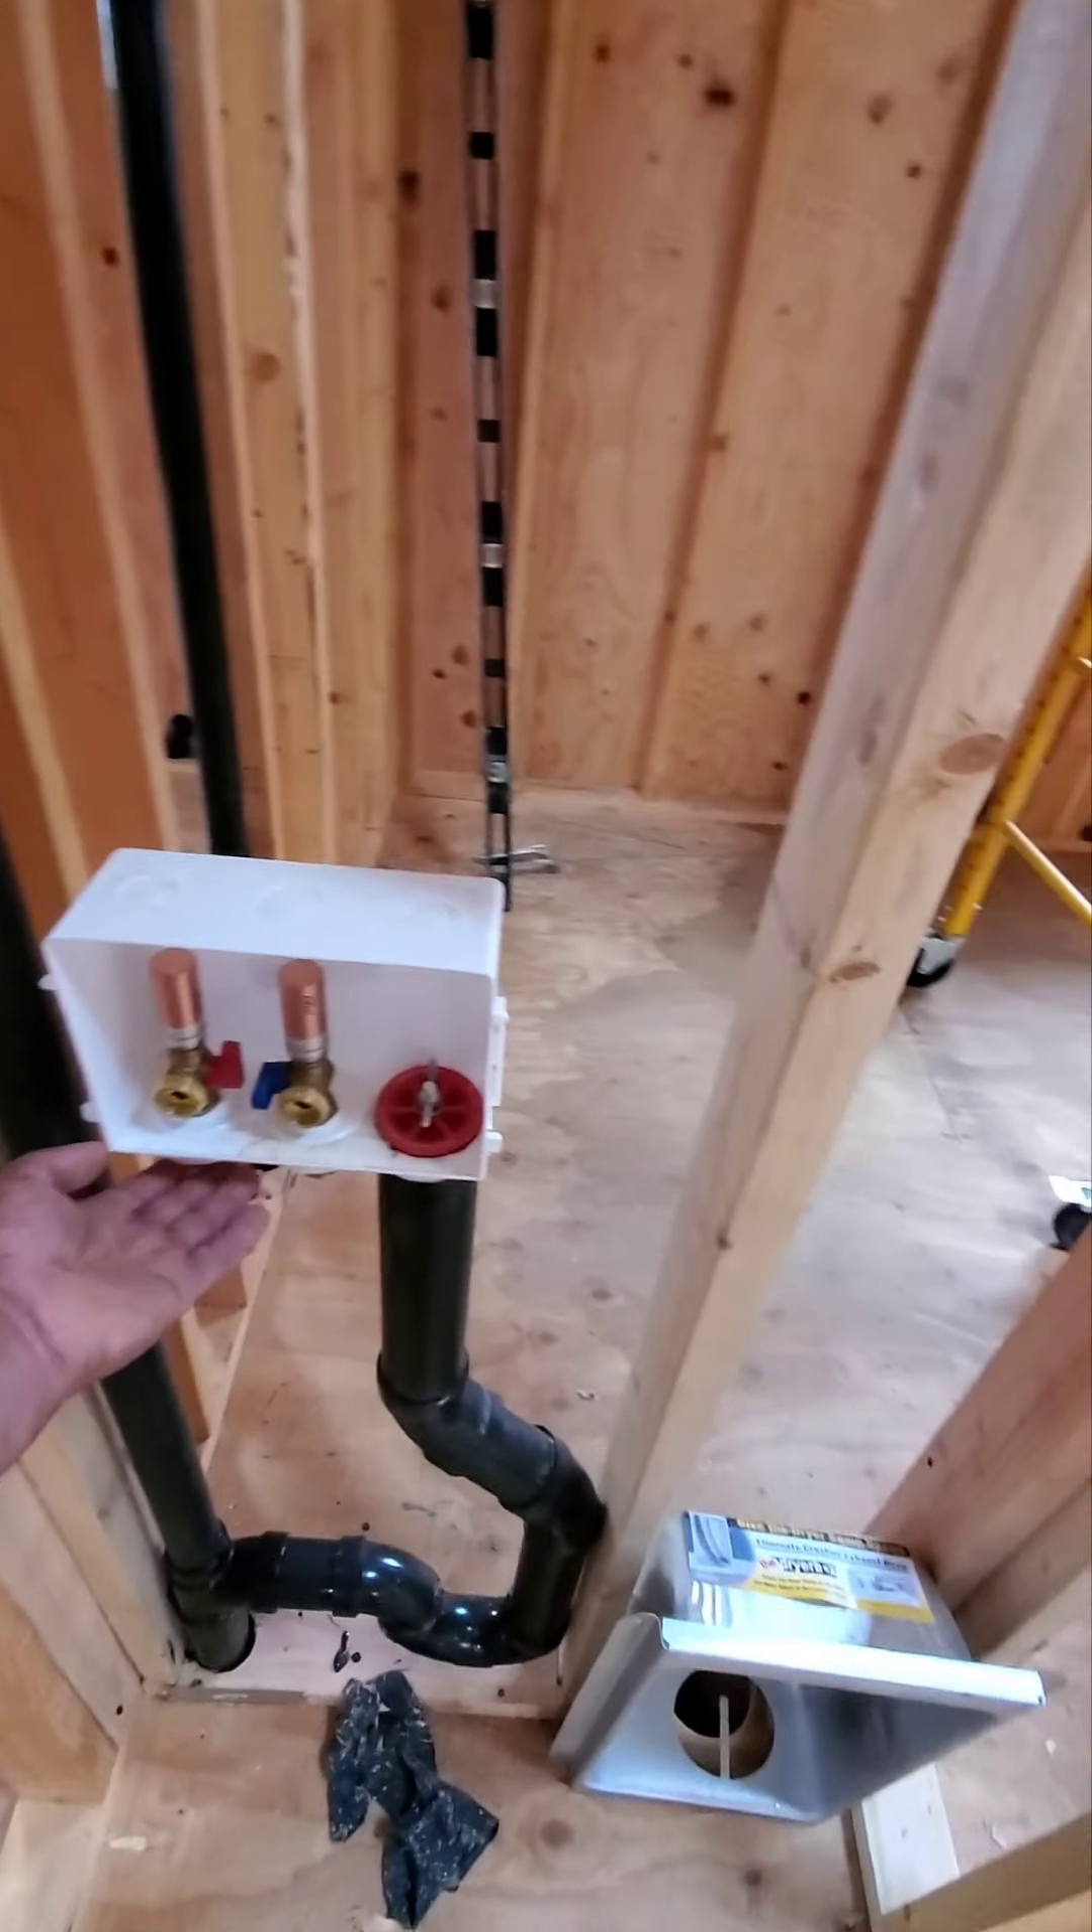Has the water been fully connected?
No.